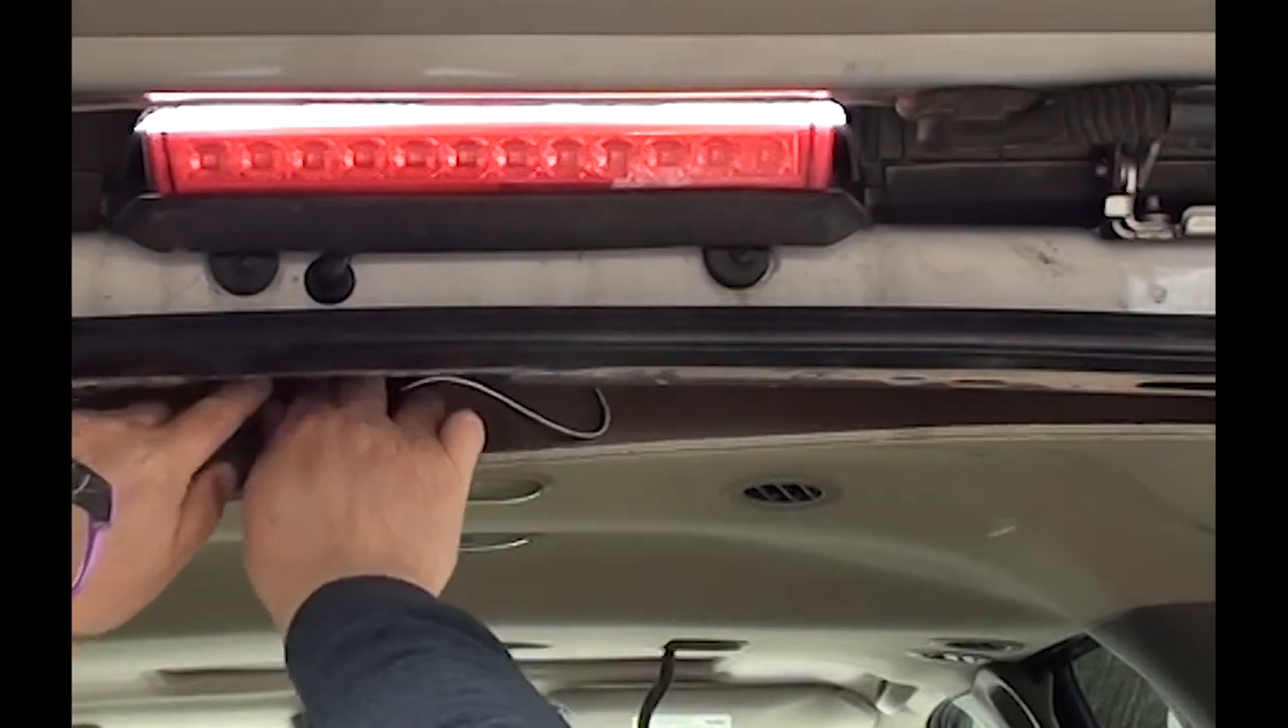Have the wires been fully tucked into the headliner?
No.